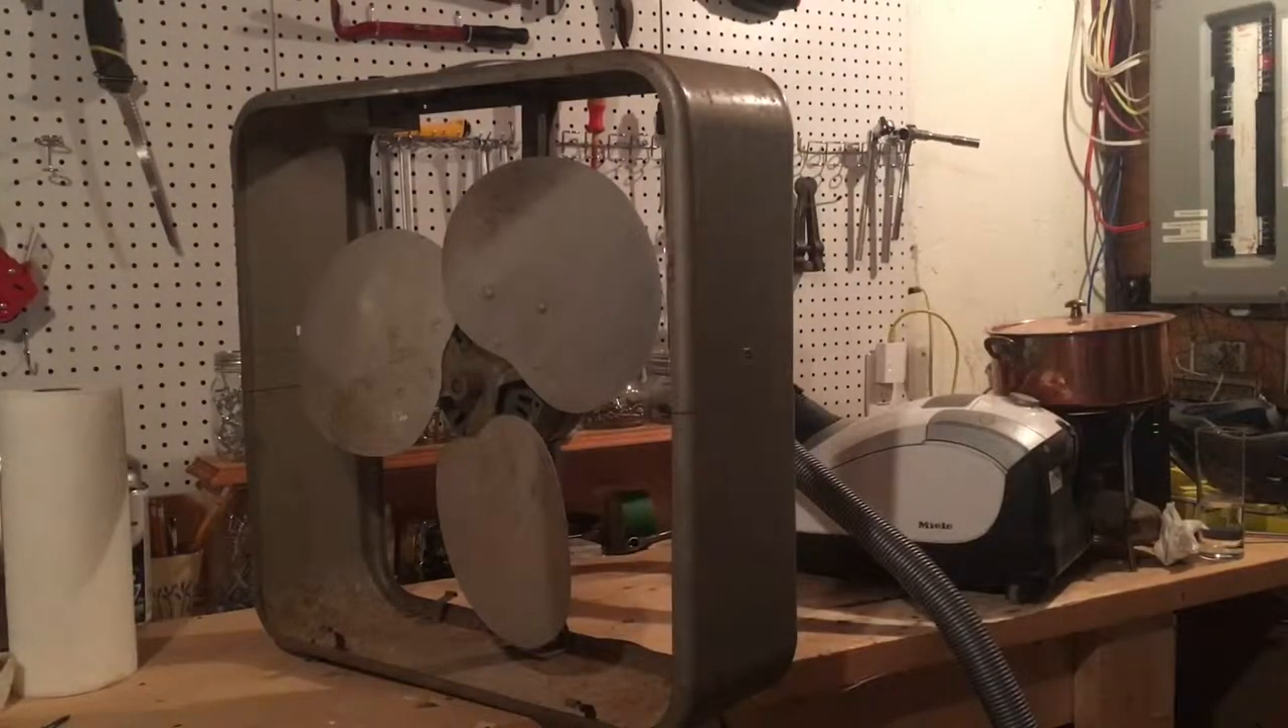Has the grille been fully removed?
Yes.